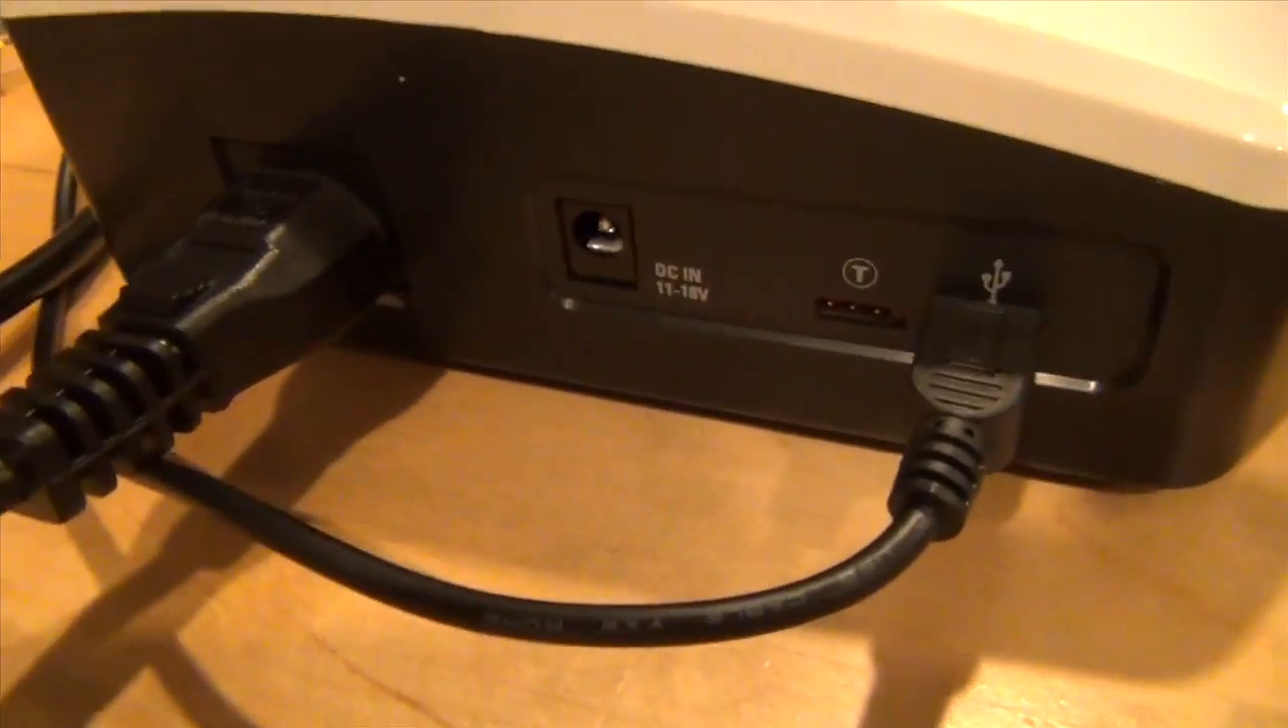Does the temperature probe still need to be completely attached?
Yes.